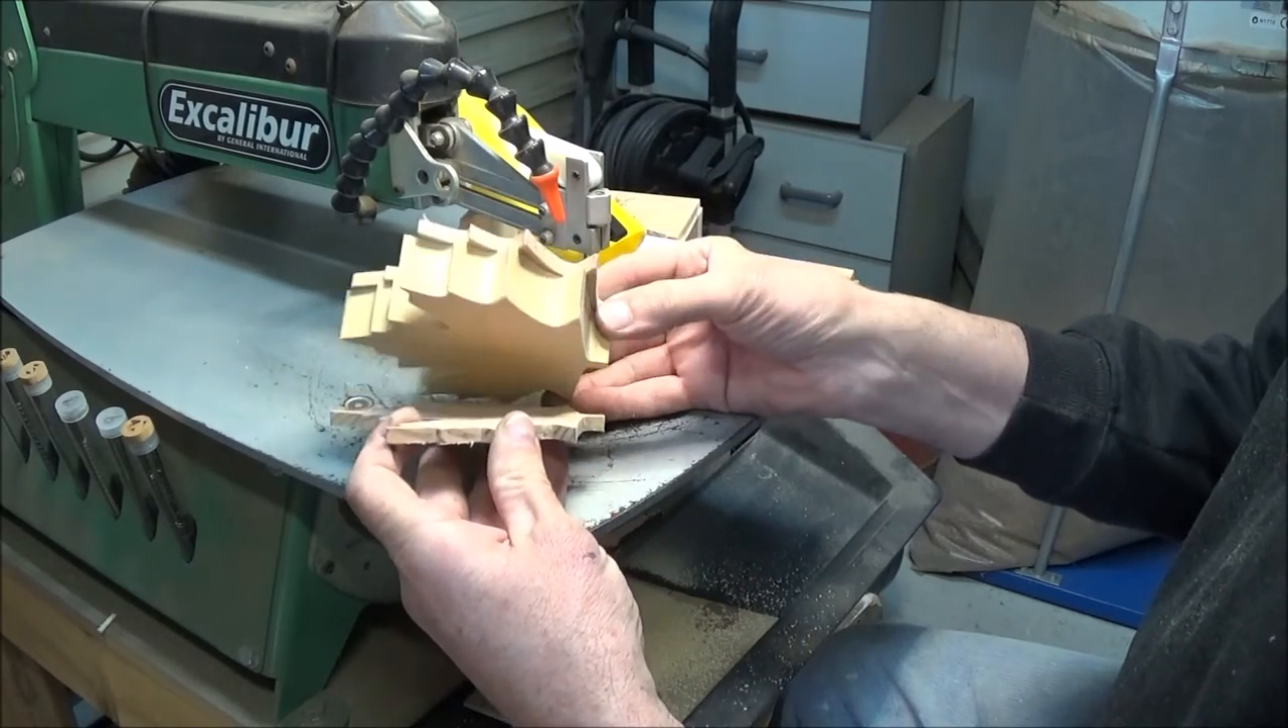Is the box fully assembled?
No.